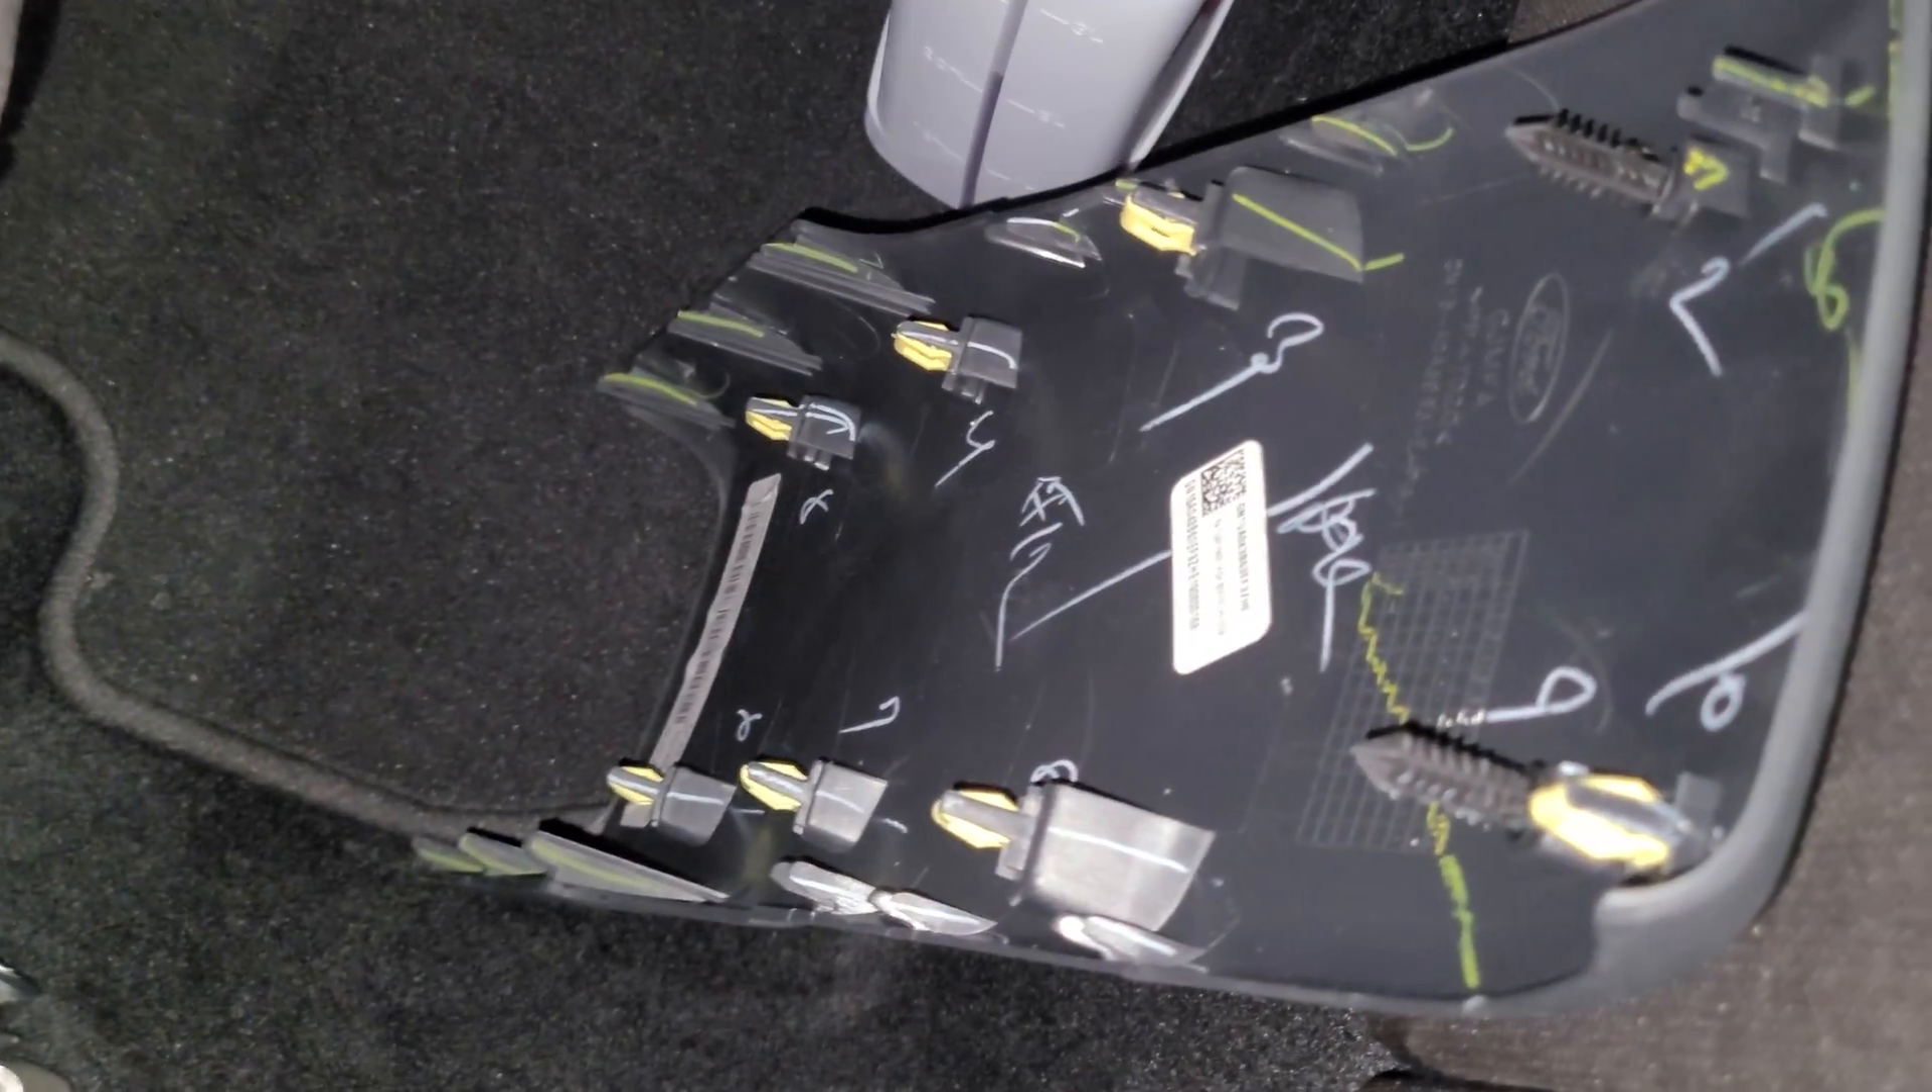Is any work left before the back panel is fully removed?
No.